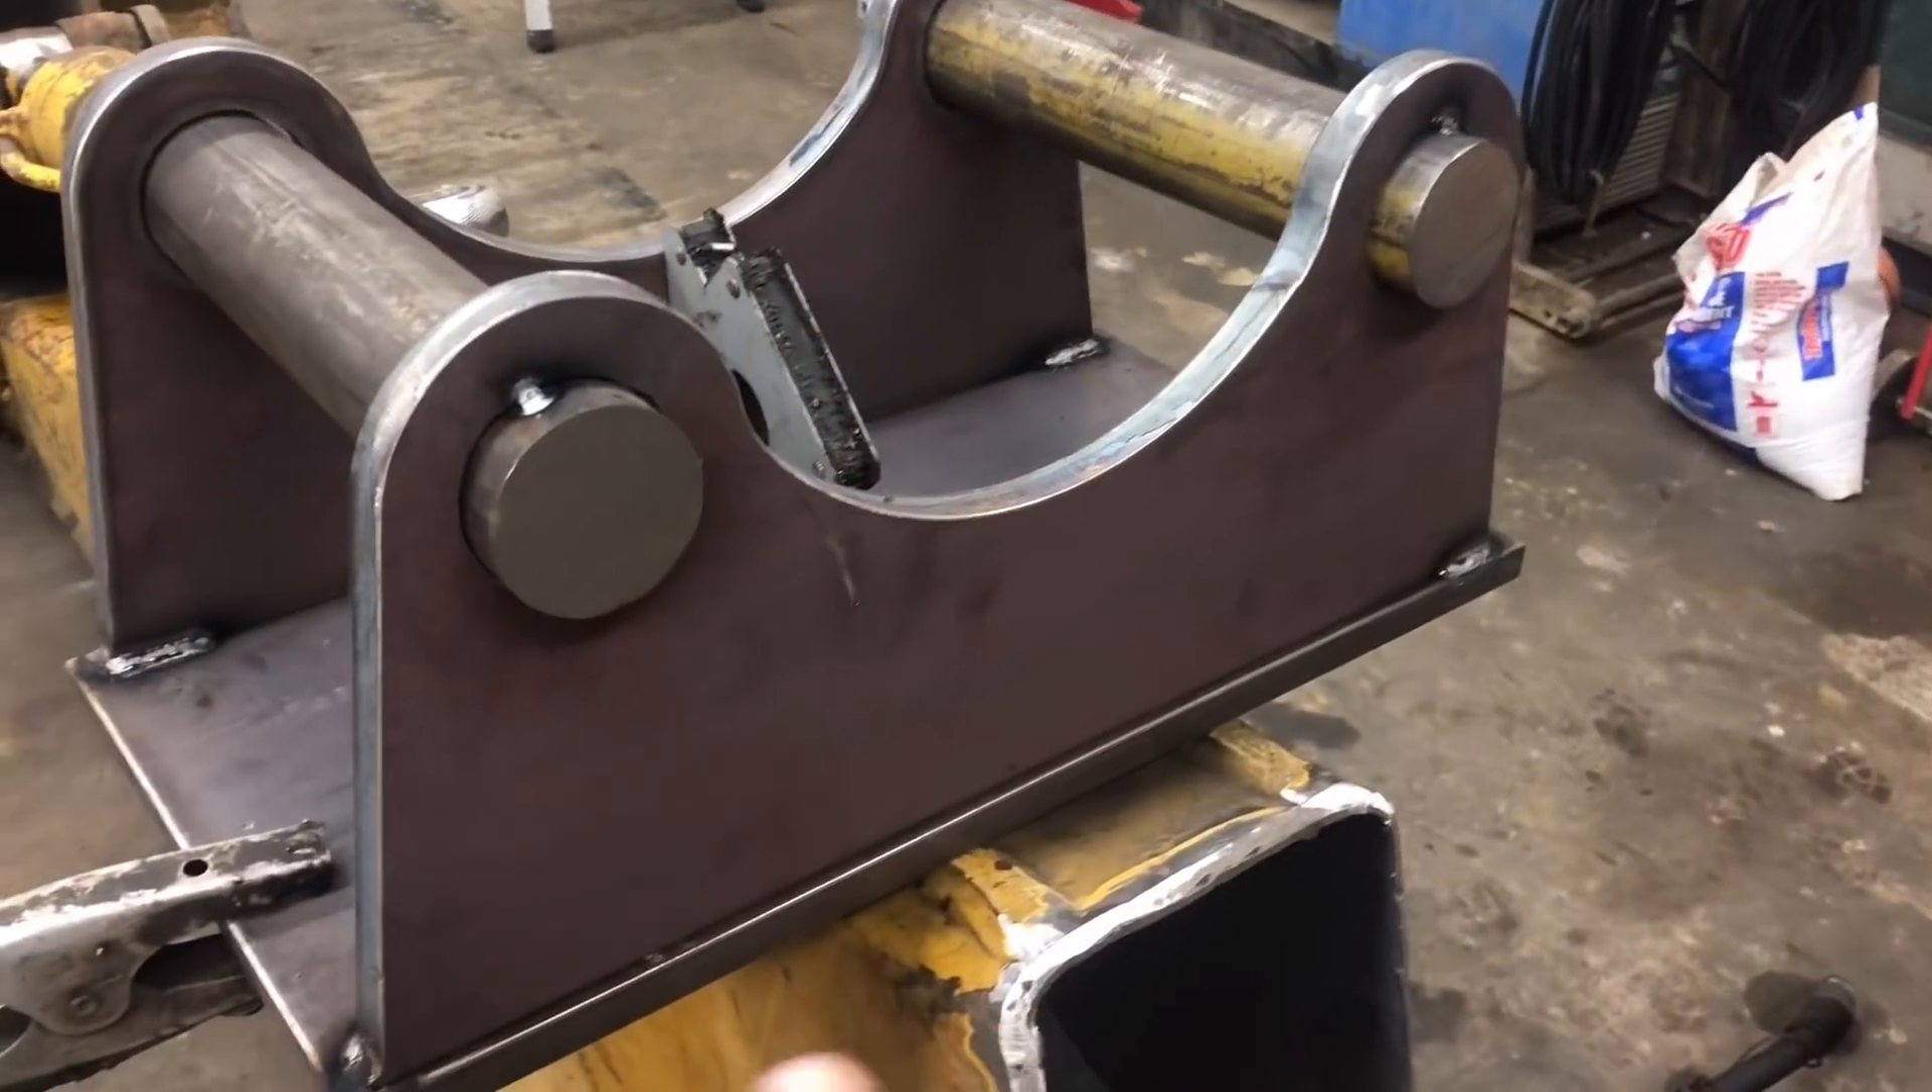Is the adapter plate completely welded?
No.